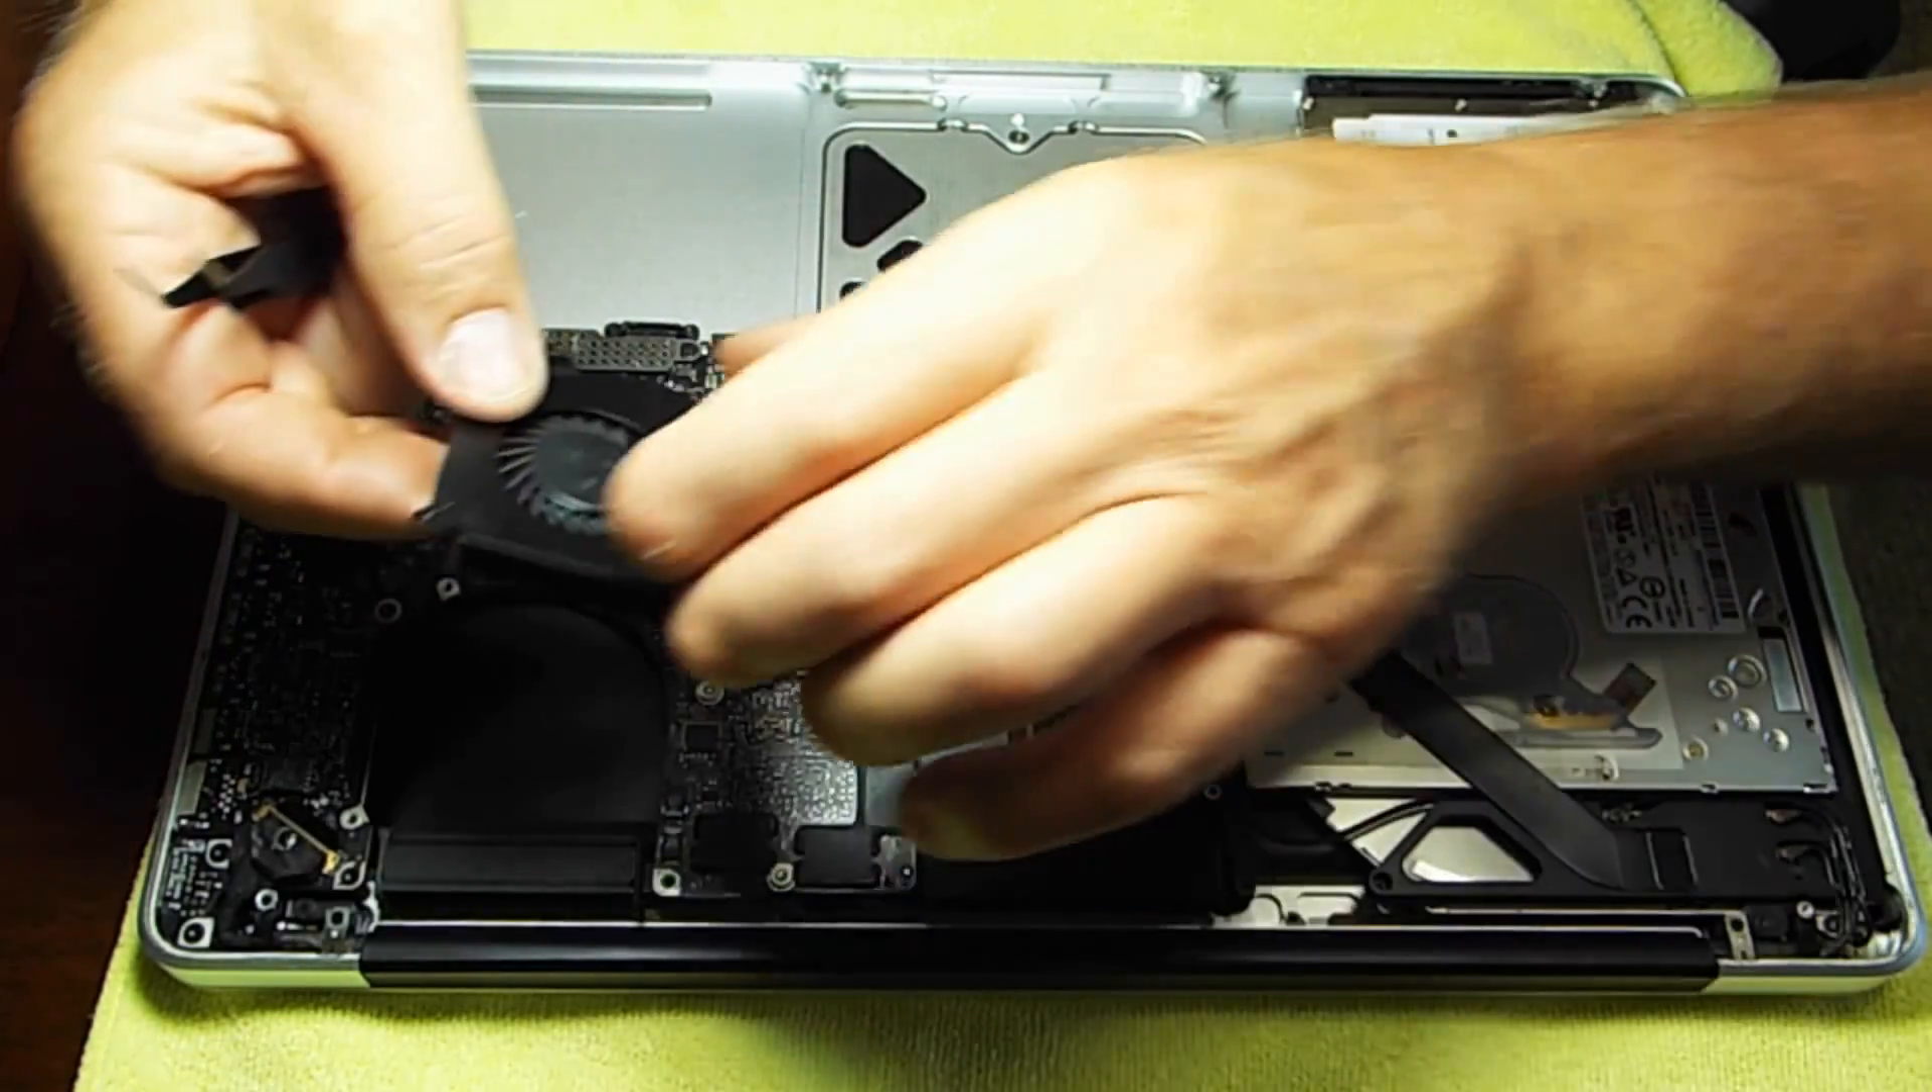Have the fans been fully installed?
No.